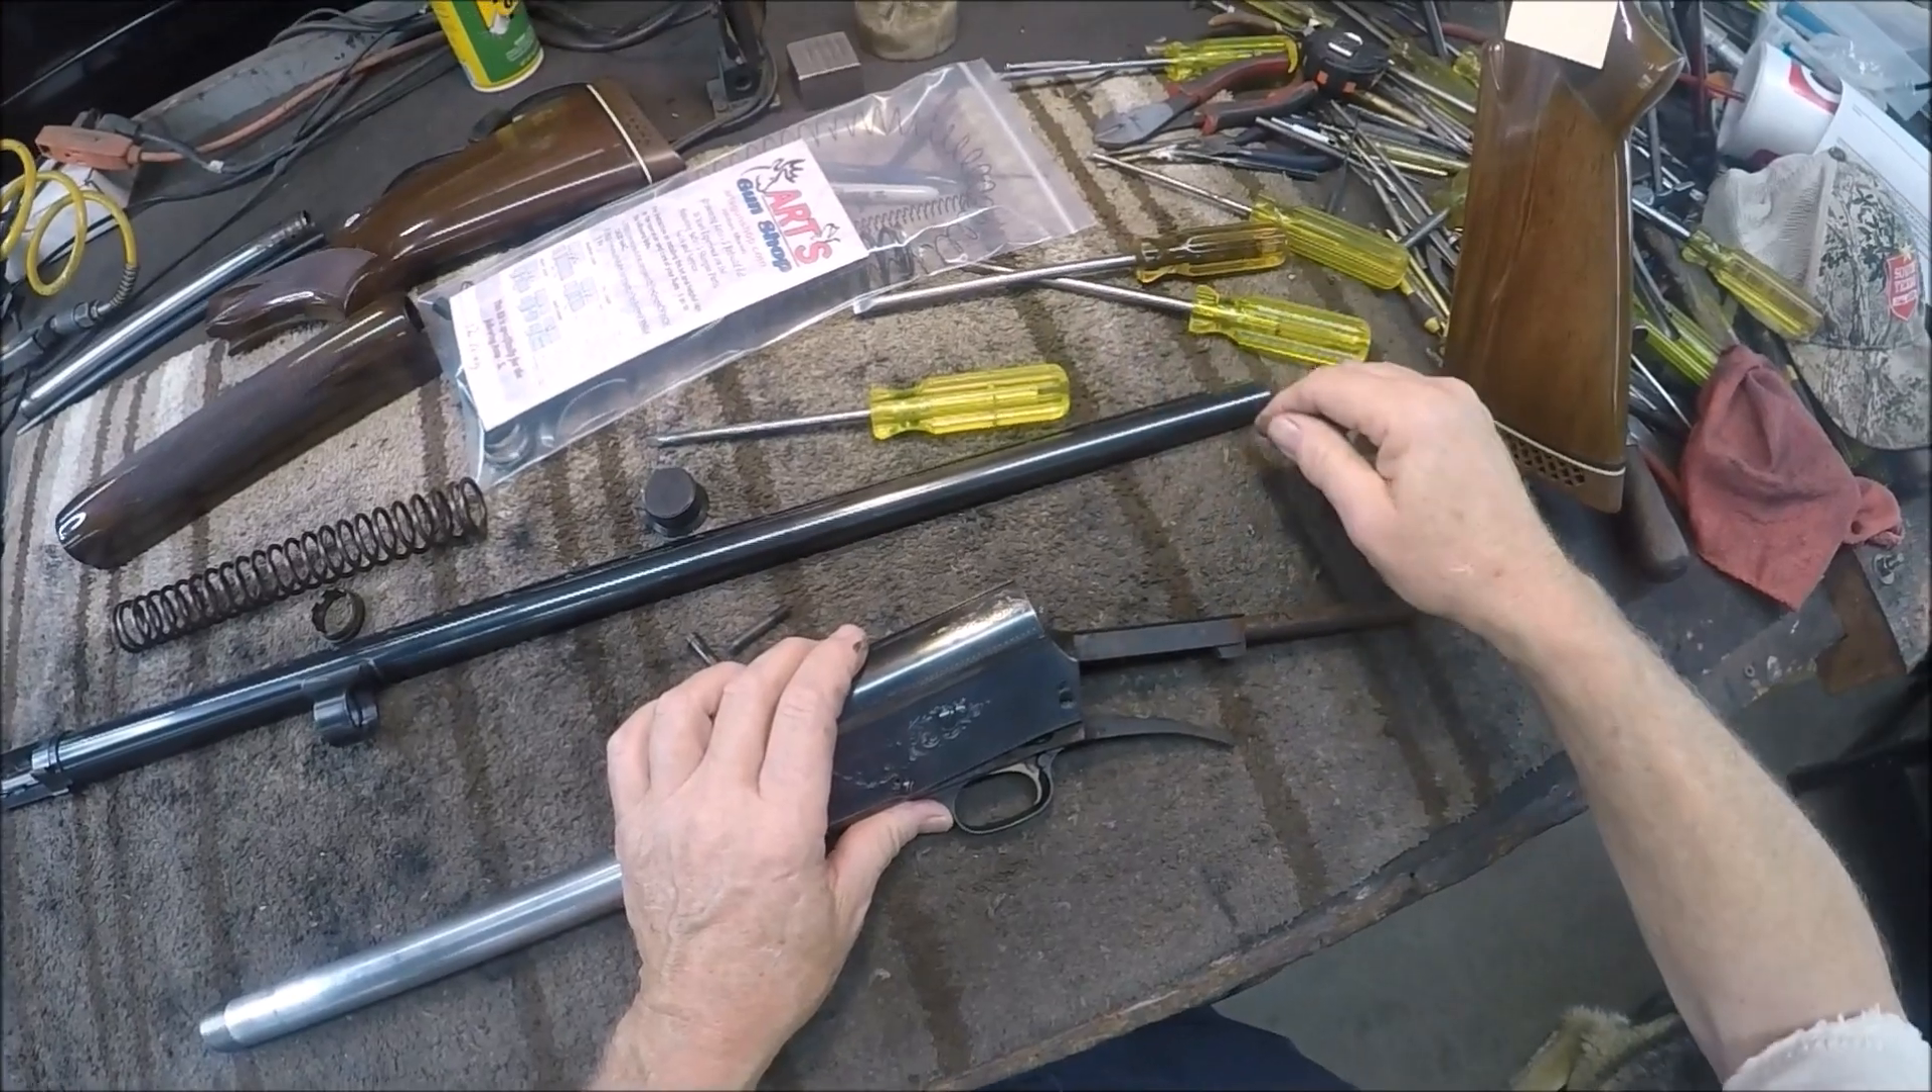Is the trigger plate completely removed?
No.